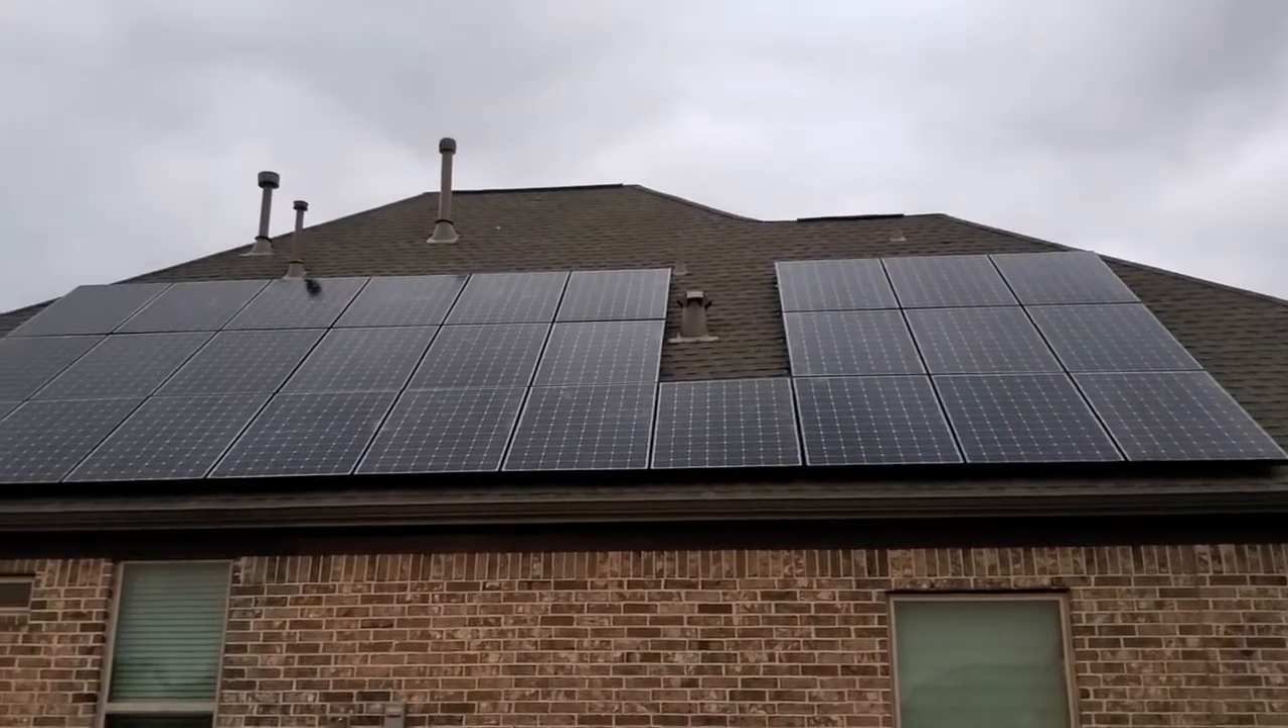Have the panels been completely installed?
Yes.